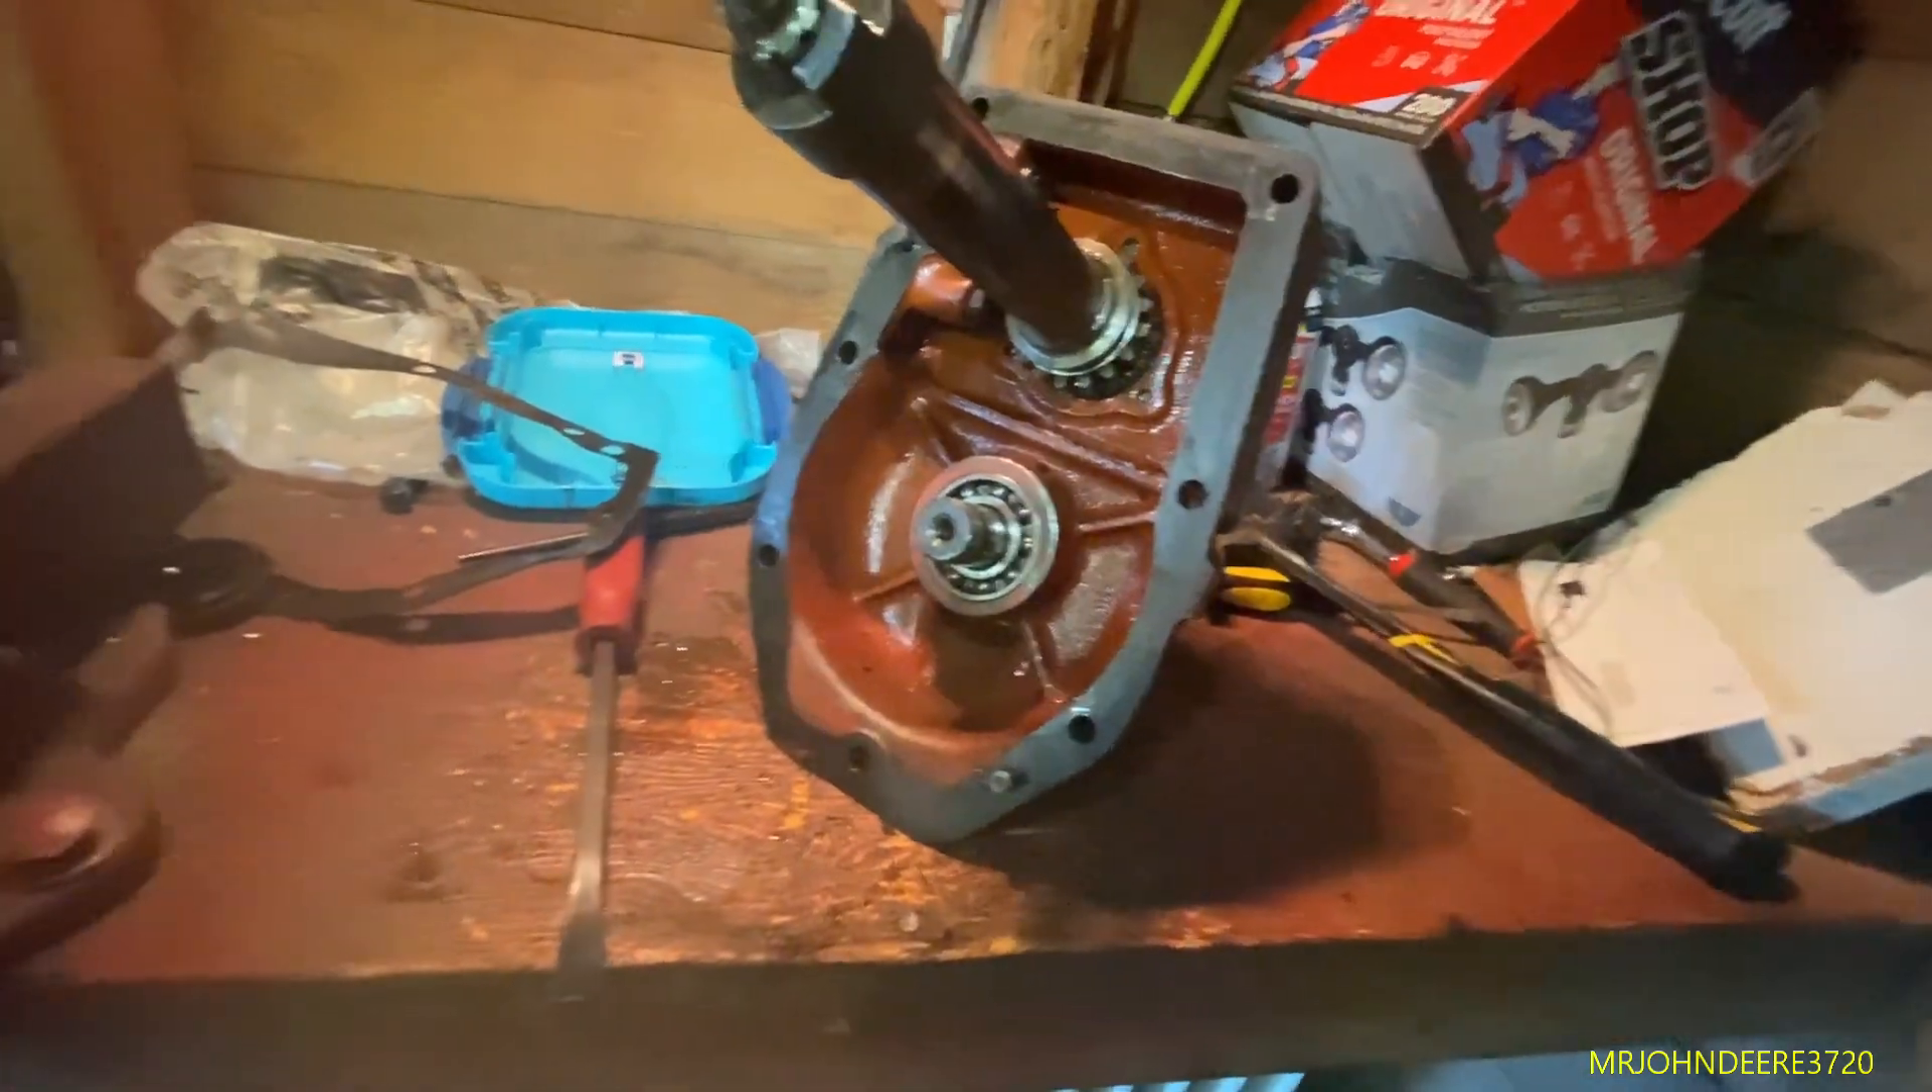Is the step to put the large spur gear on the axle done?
No.